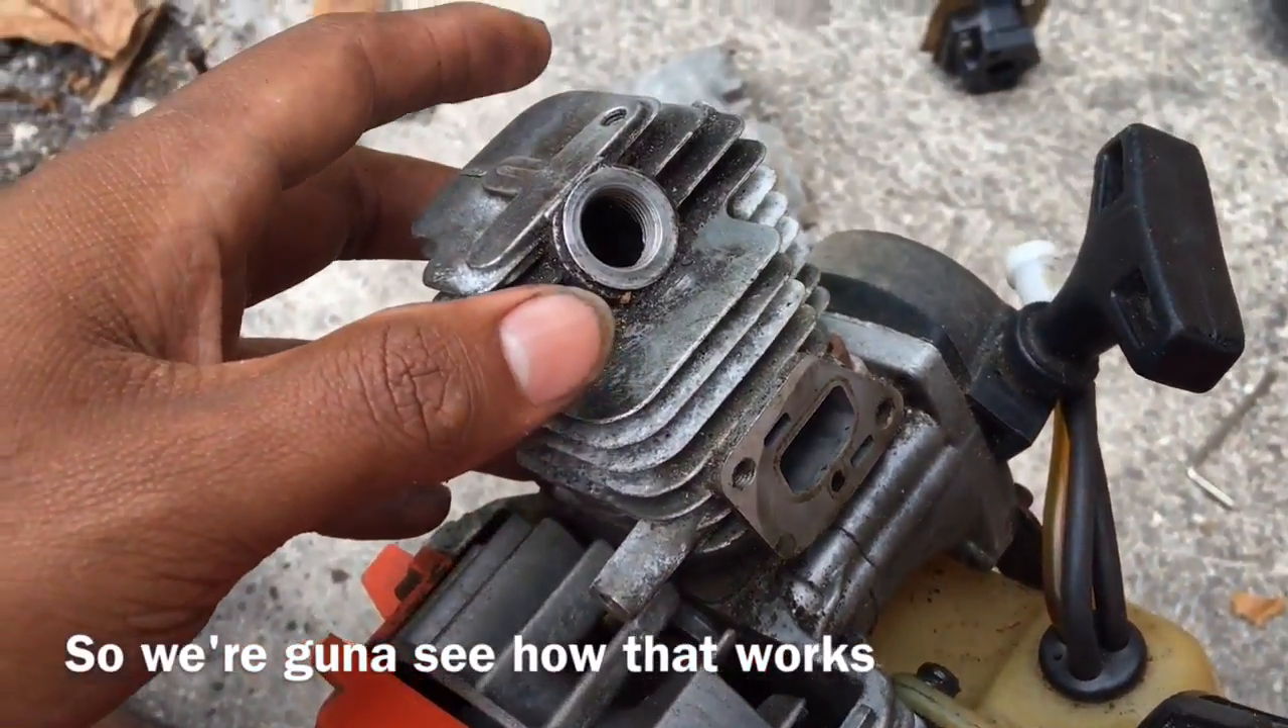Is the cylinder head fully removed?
No.